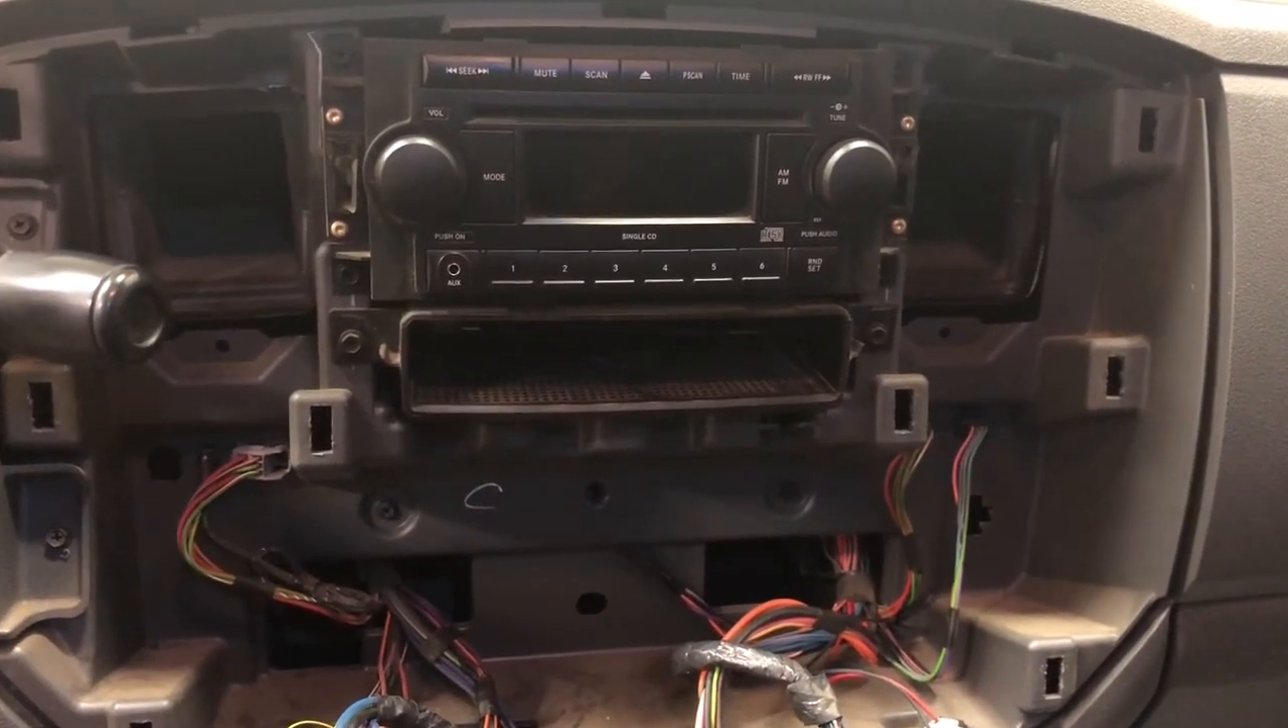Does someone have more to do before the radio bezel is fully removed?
No.